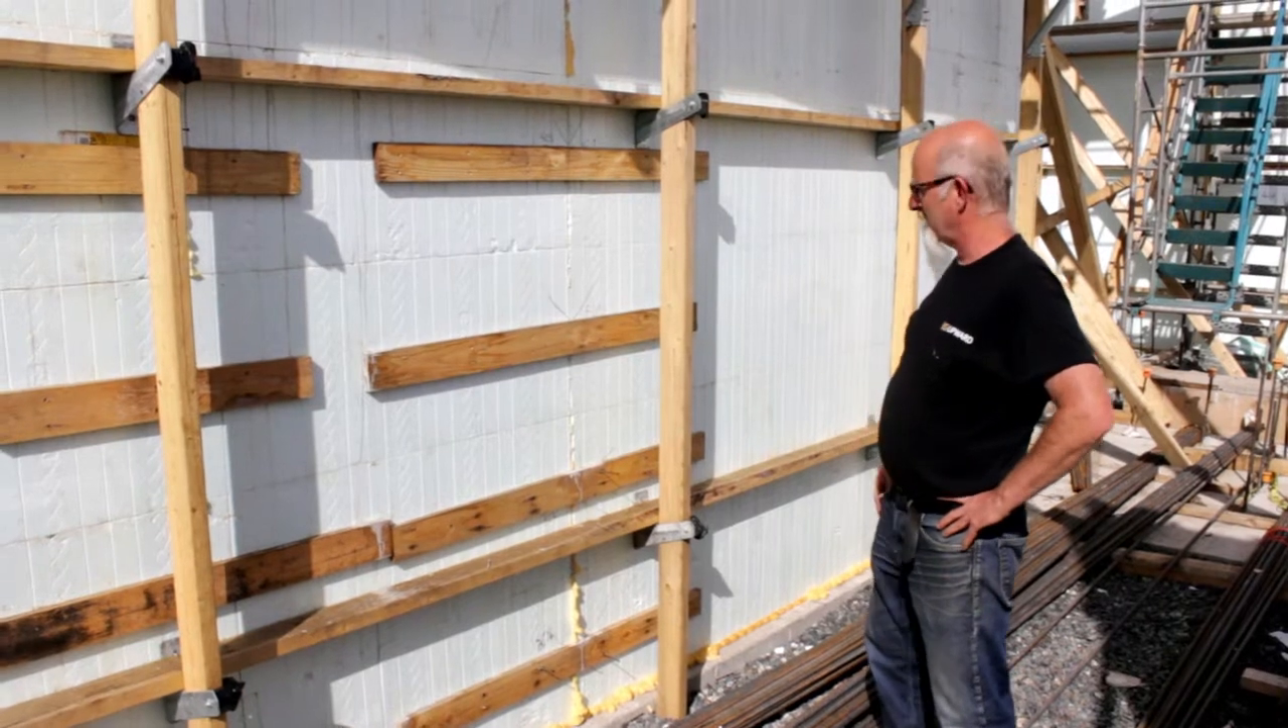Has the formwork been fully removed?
No.